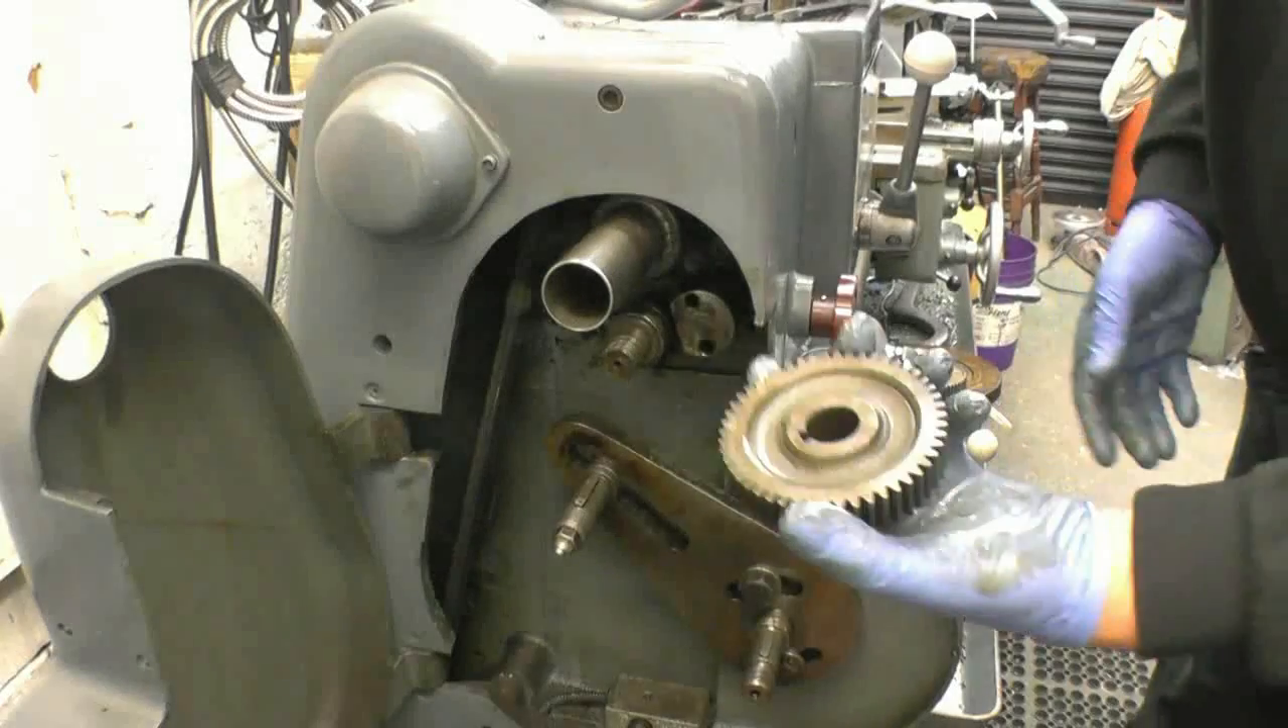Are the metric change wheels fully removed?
Yes.